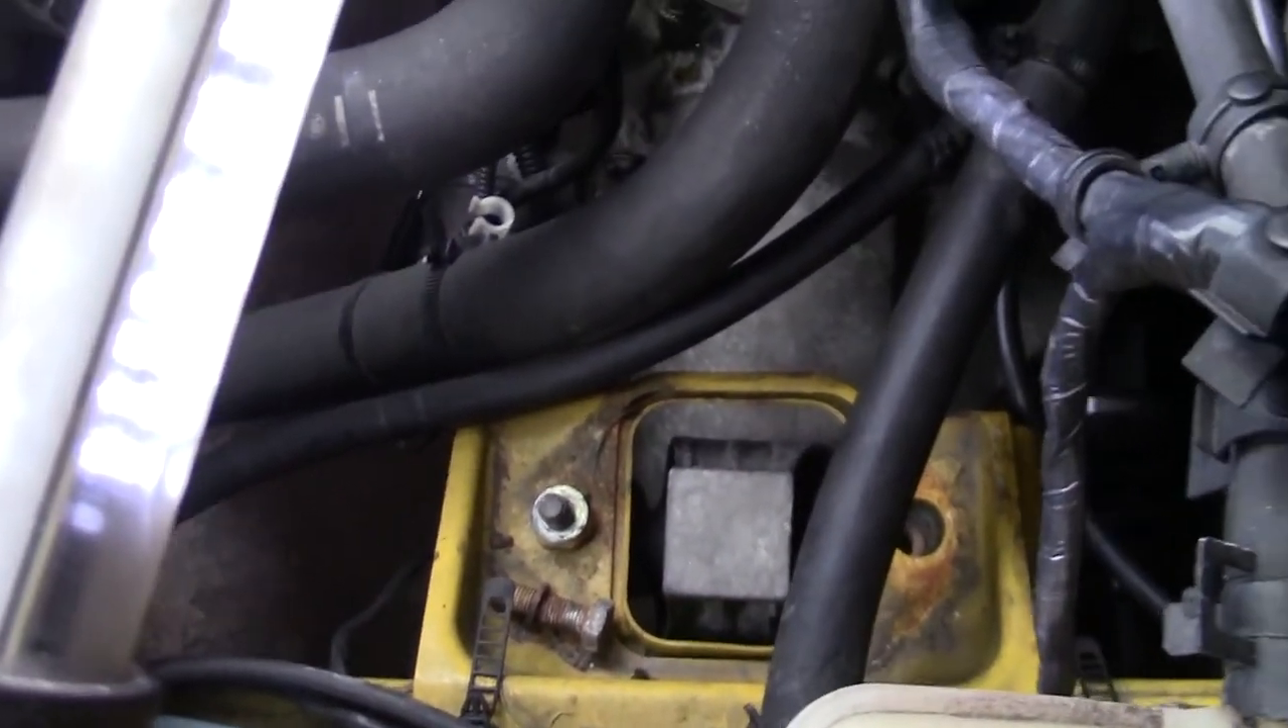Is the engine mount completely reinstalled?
No.